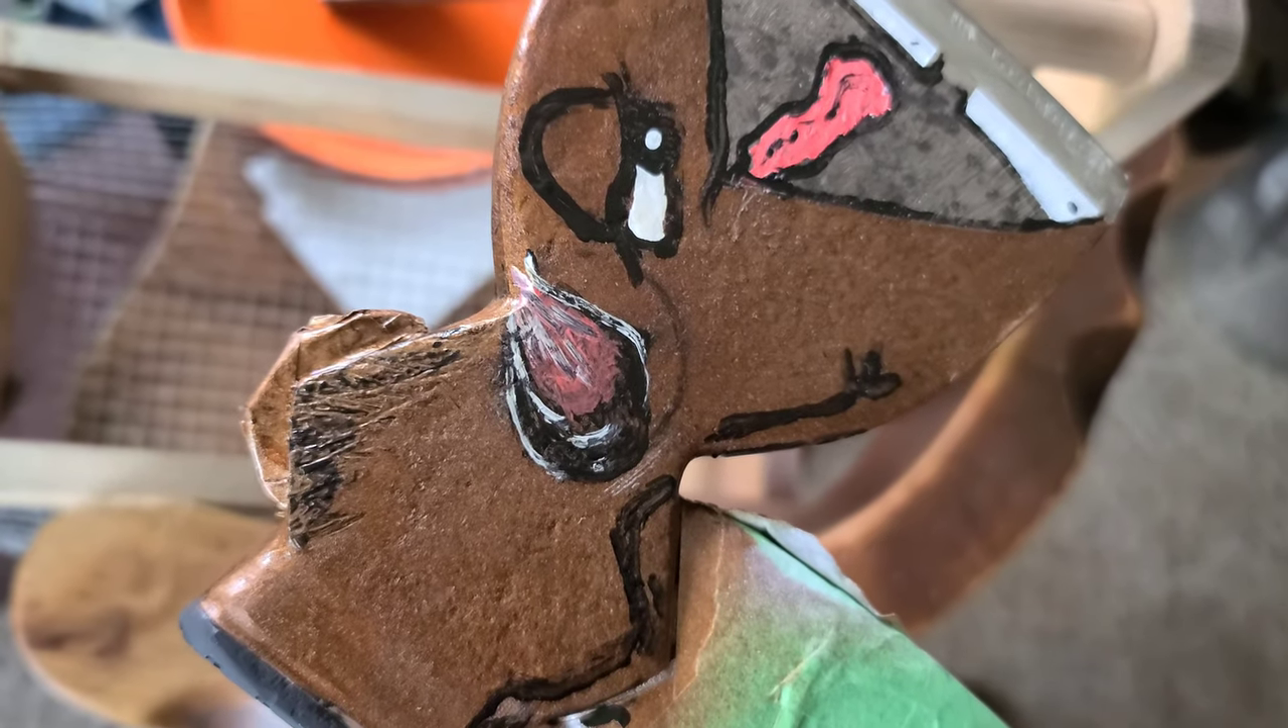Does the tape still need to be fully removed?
Yes.